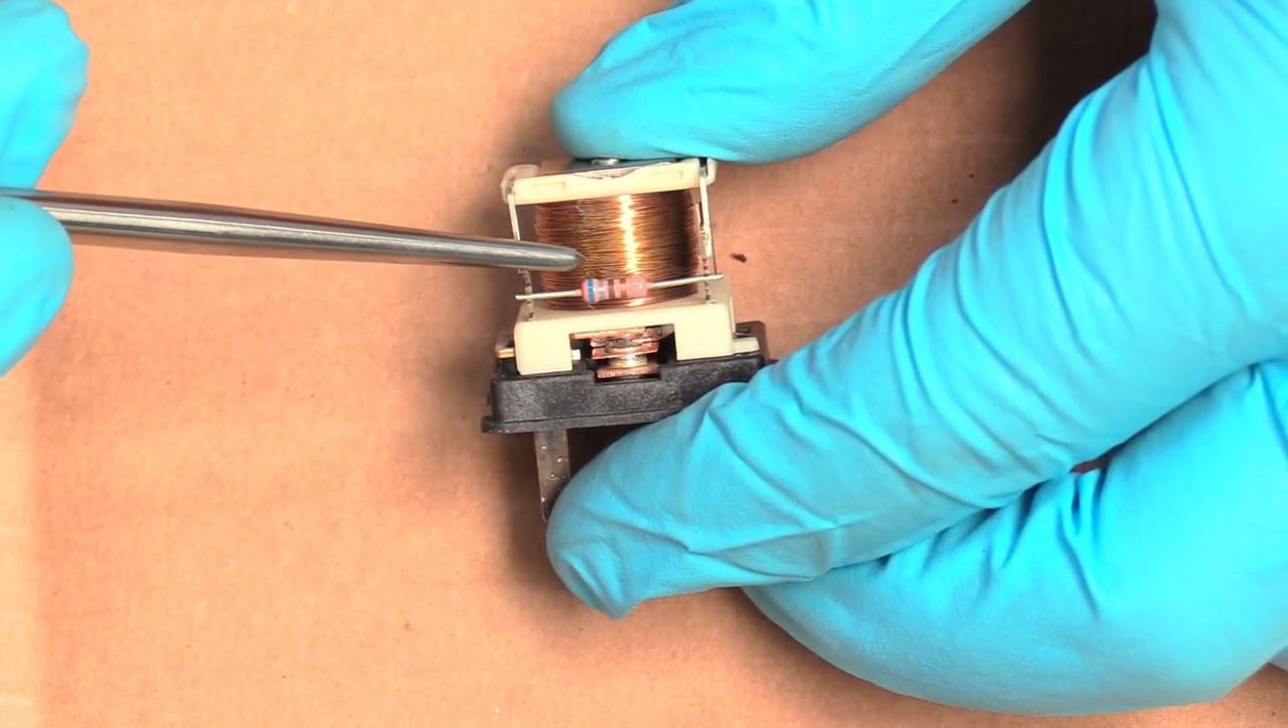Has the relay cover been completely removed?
Yes.